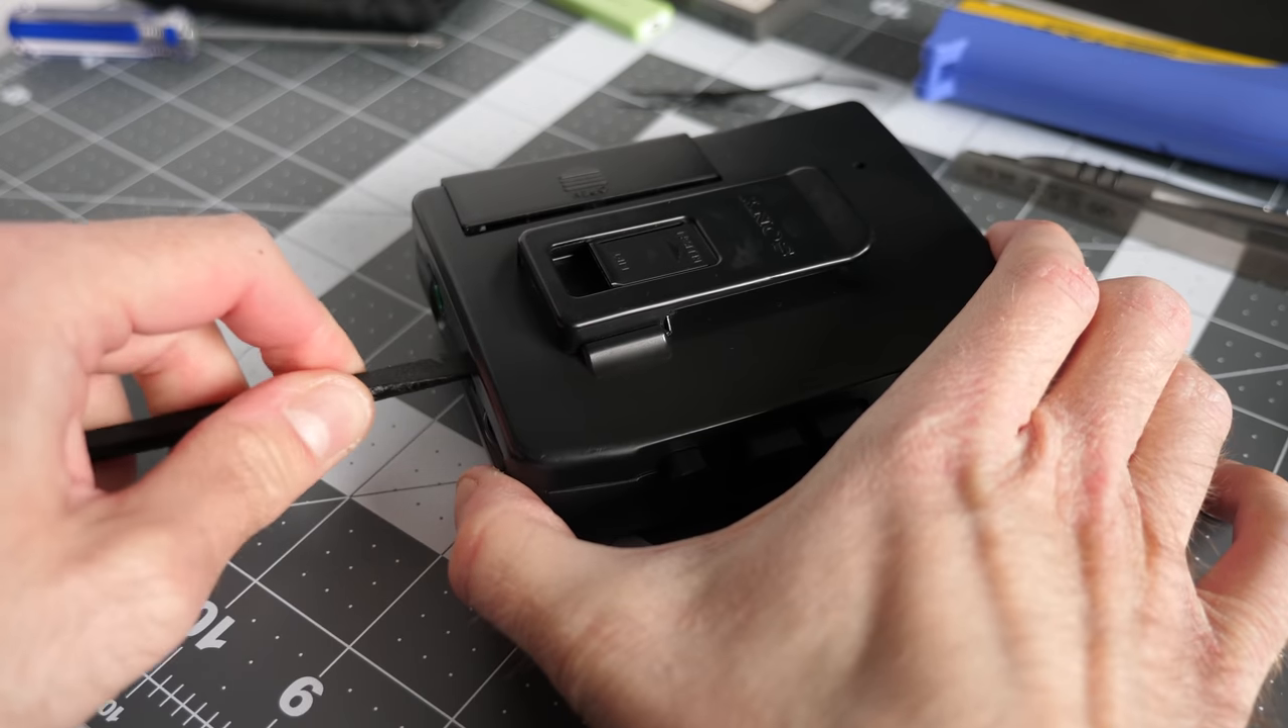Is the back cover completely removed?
No.